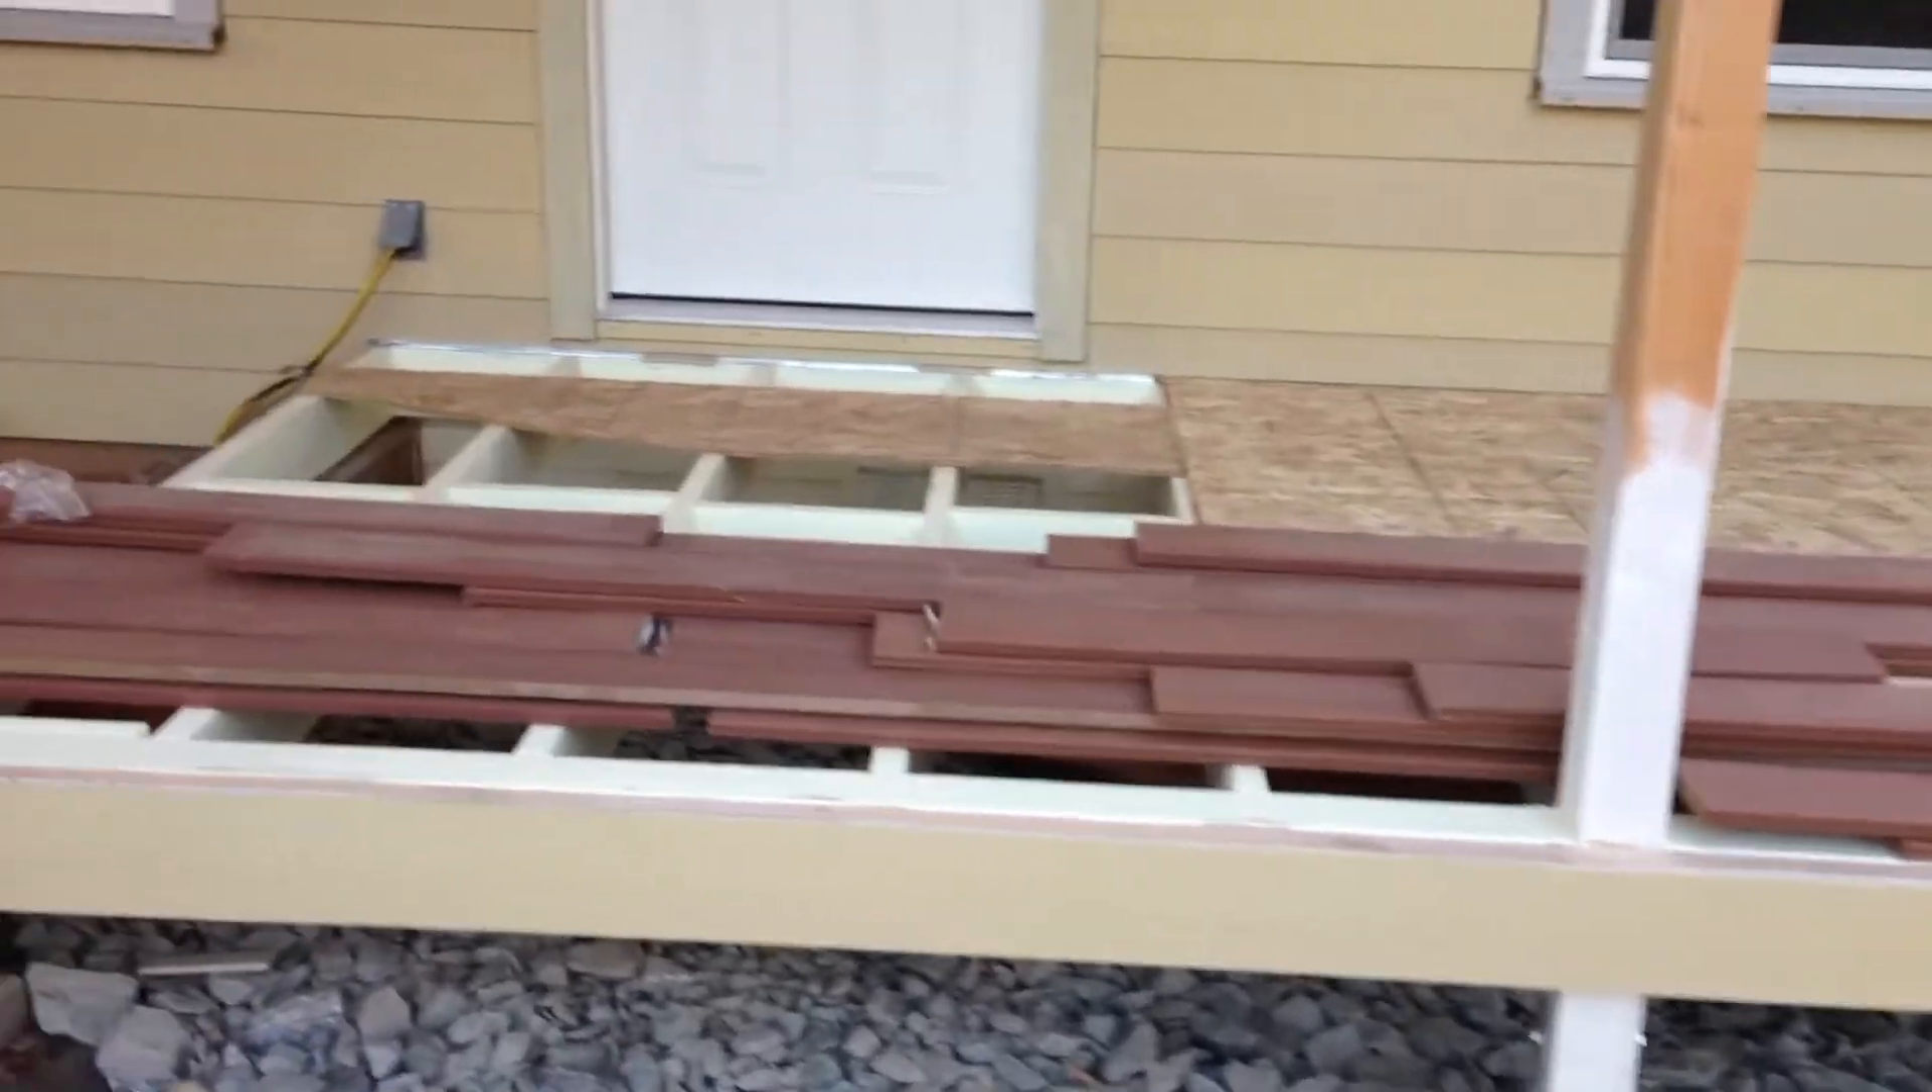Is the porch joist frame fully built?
Yes.